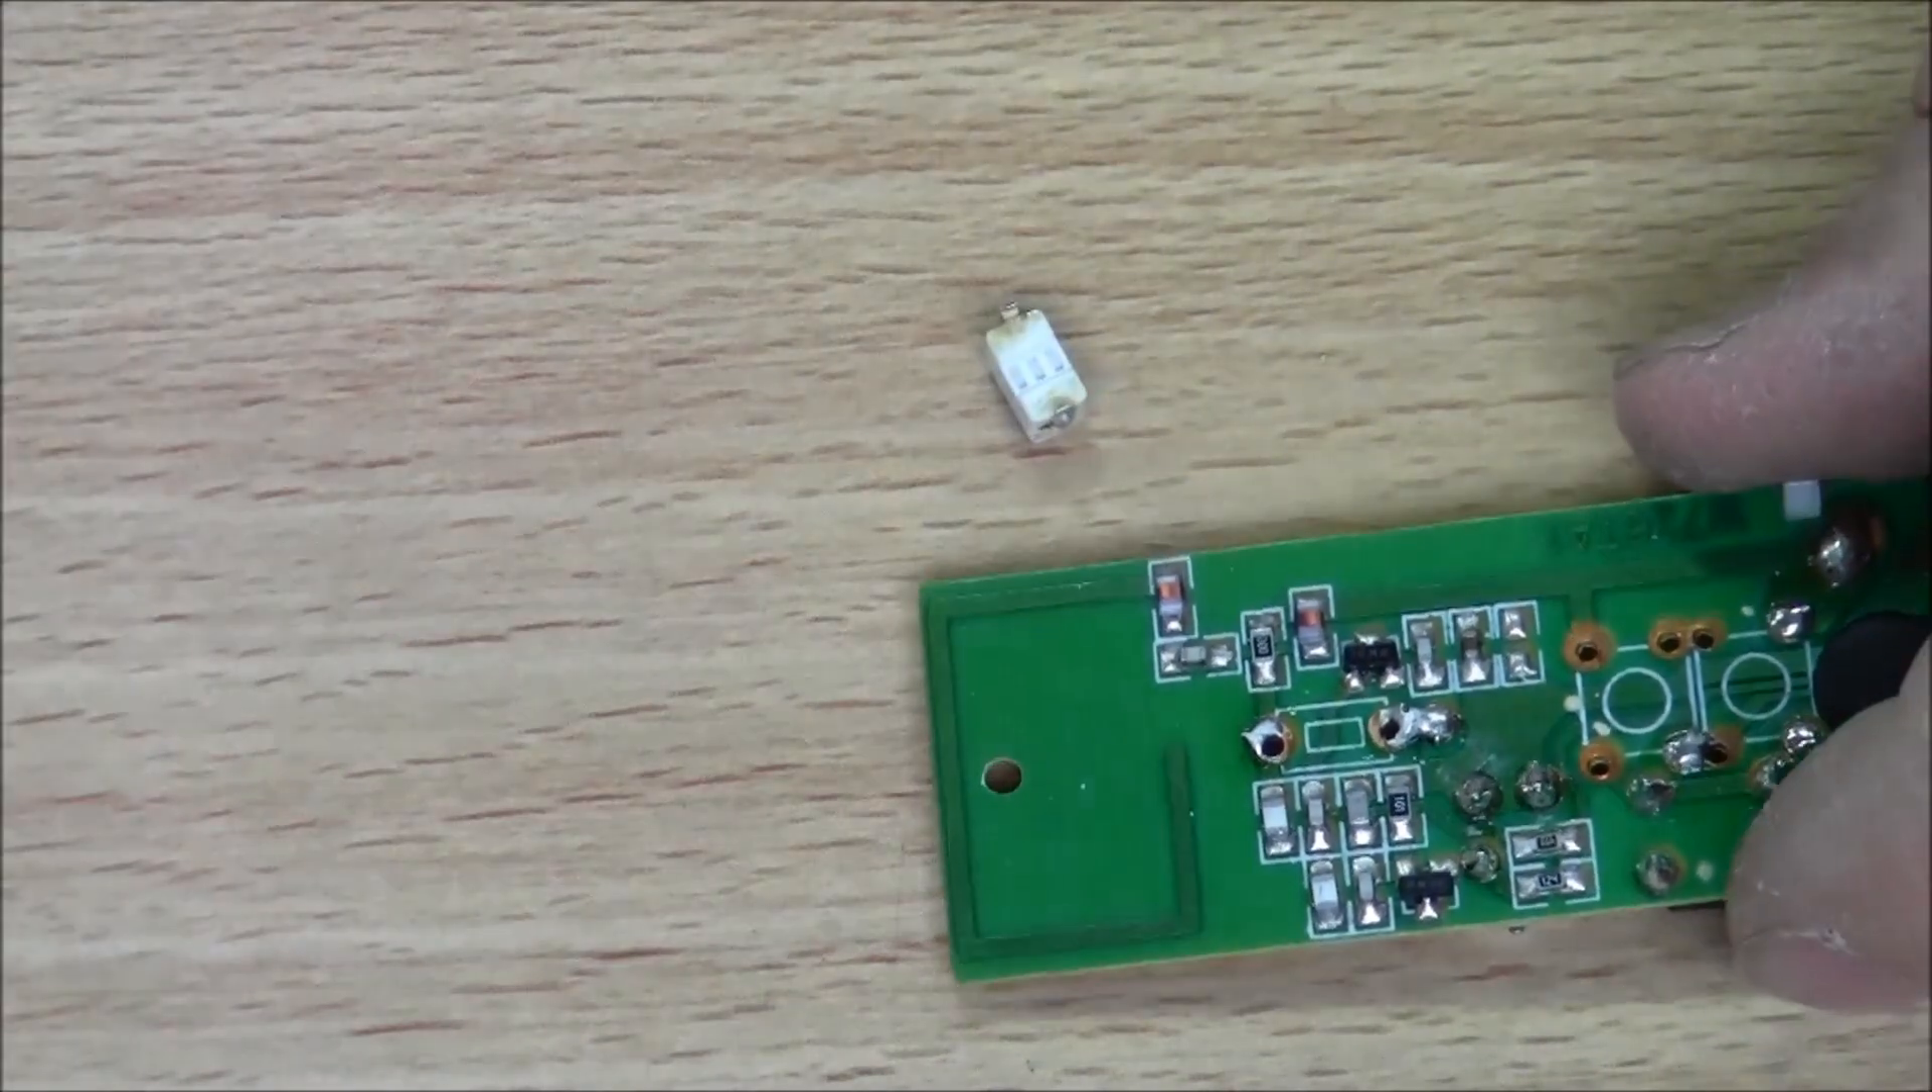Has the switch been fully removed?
Yes.